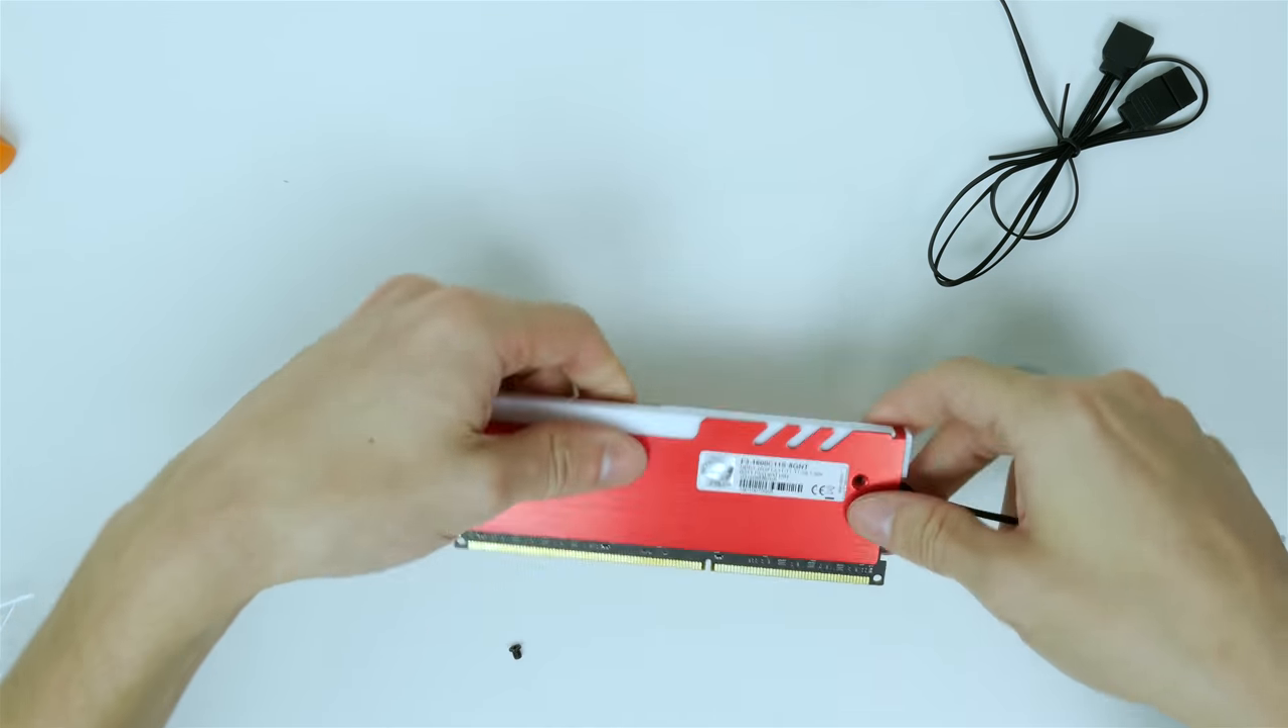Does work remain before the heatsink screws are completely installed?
Yes.